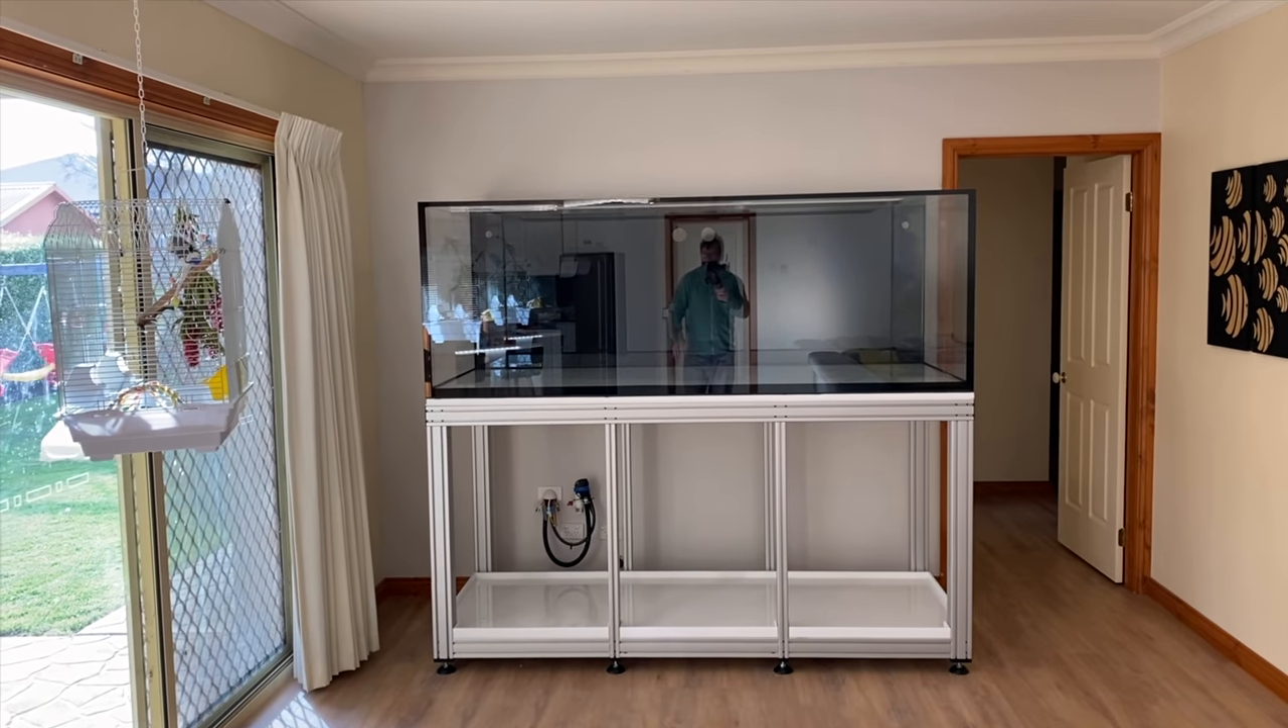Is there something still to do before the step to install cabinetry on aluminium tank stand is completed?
Yes.